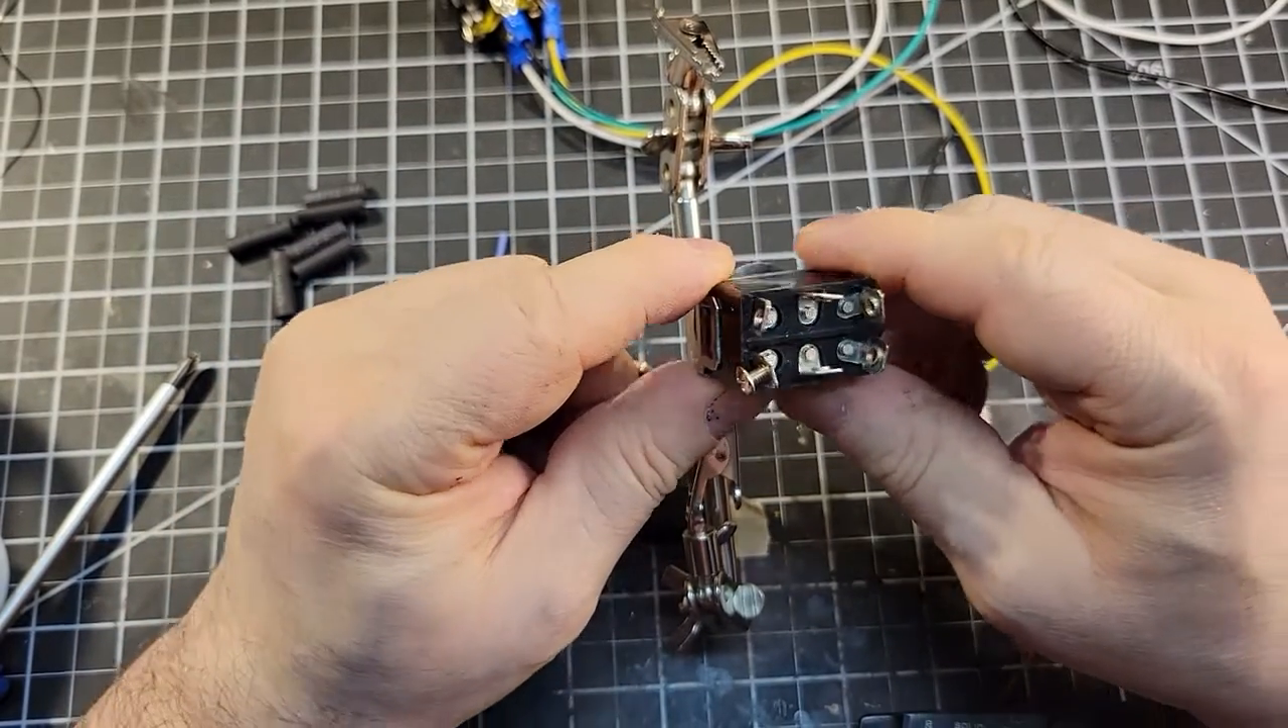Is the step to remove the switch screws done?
No.